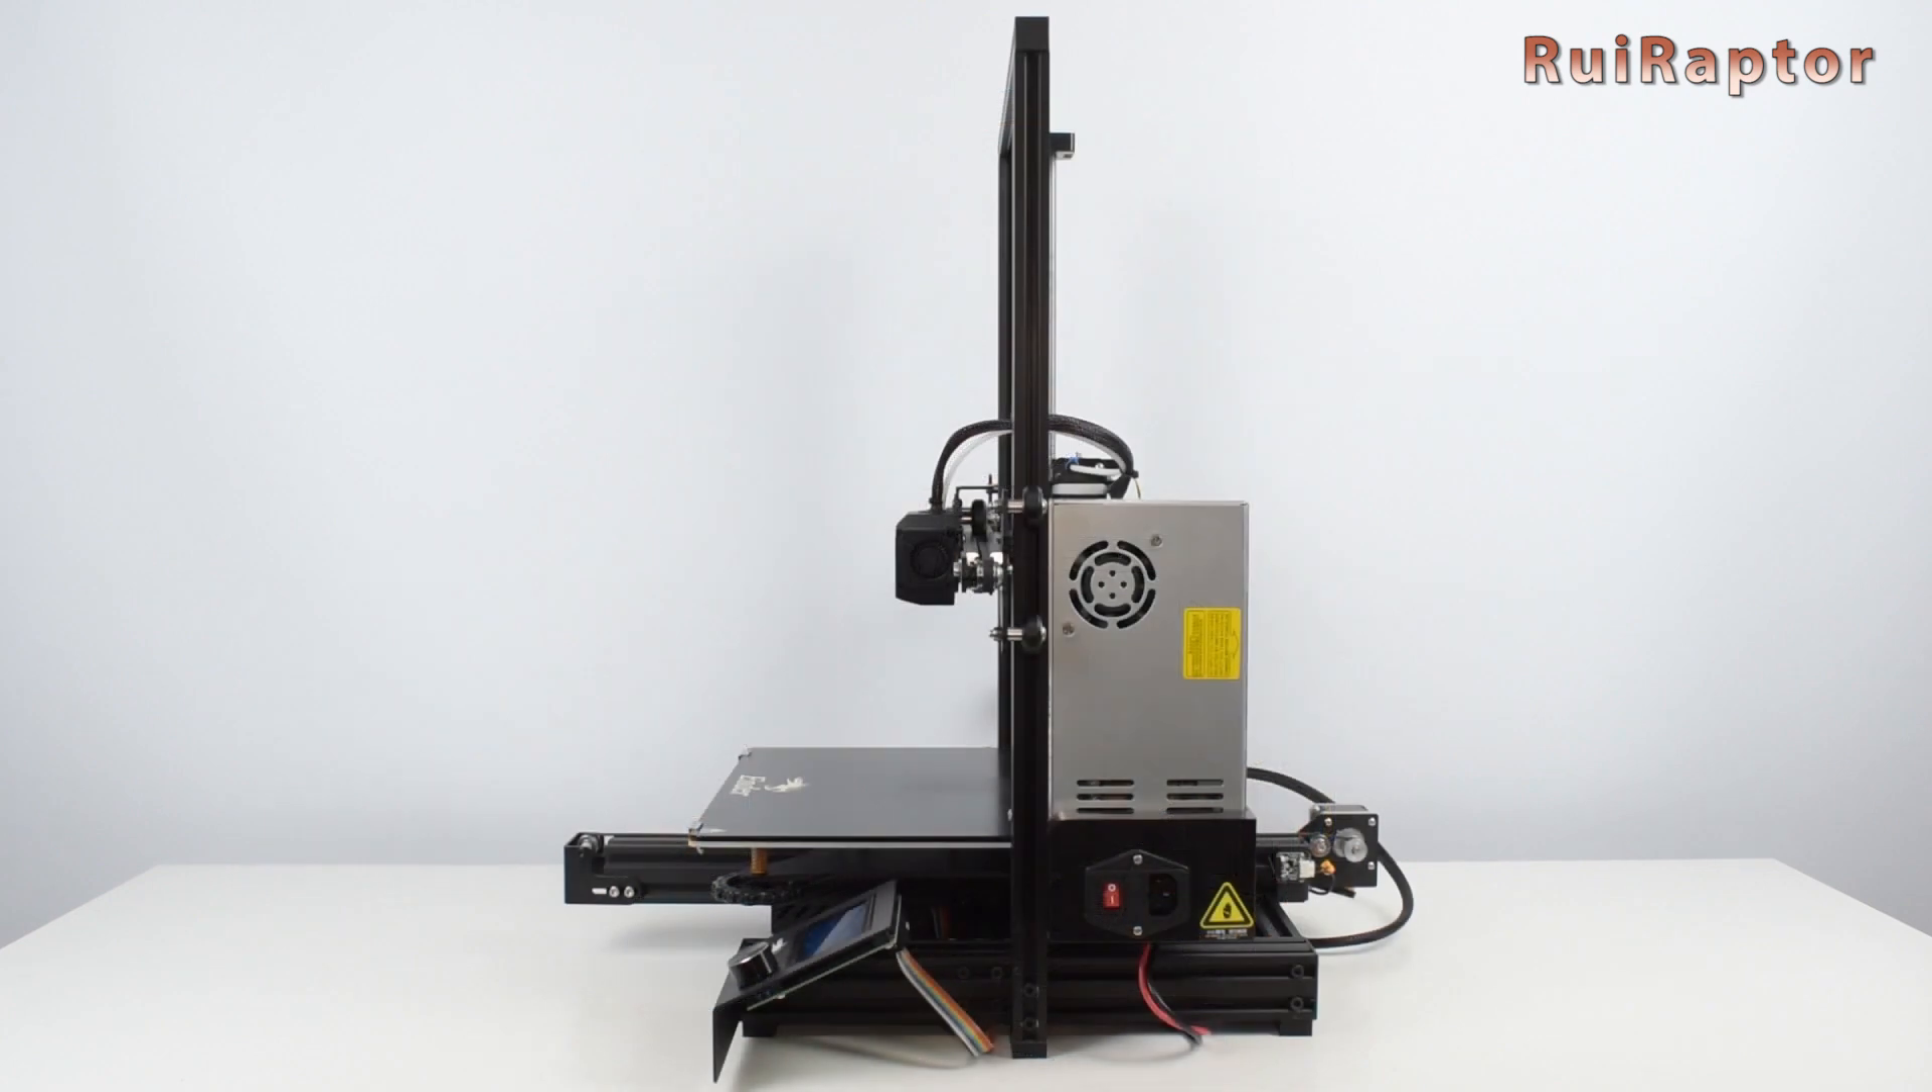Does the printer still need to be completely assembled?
No.